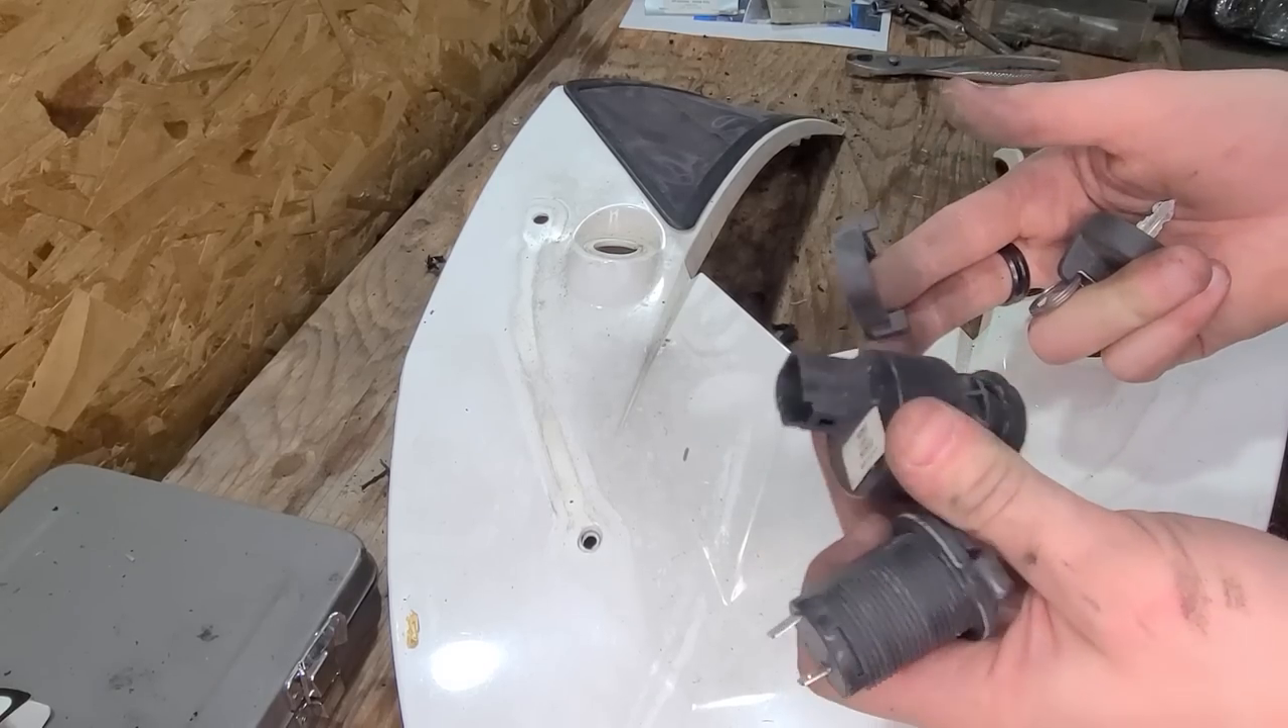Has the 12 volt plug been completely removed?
Yes.